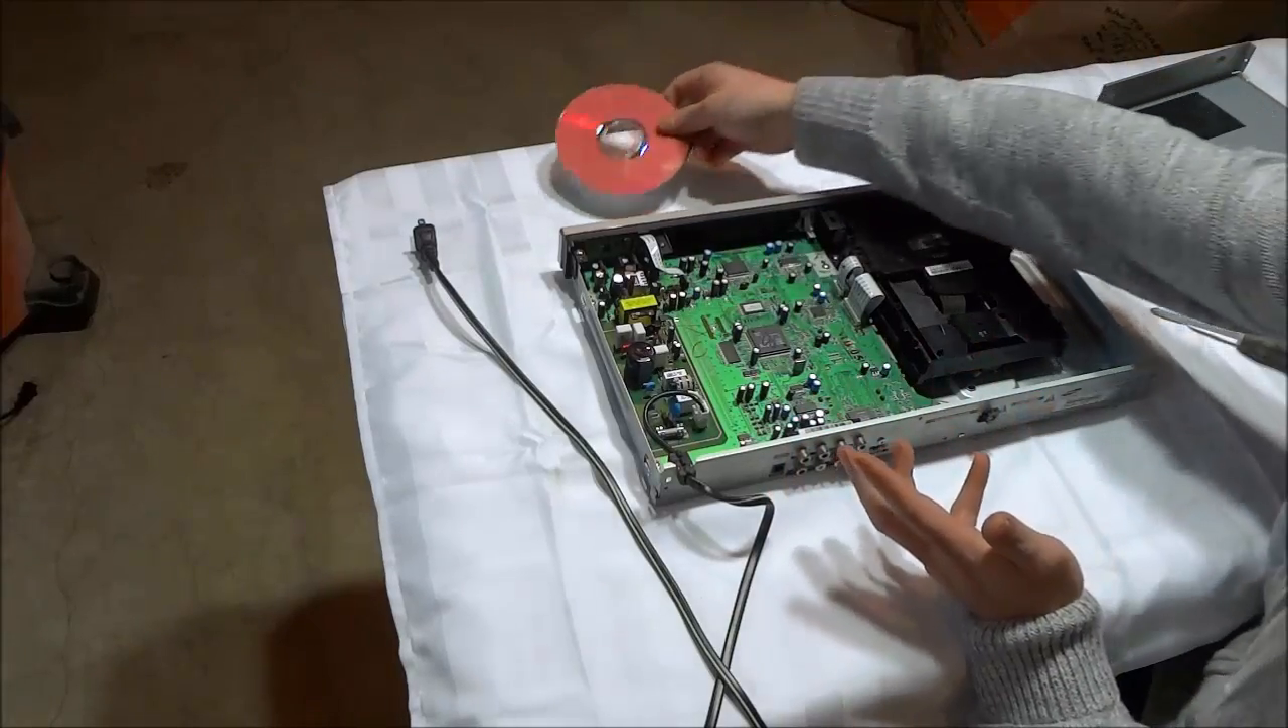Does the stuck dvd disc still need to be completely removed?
No.